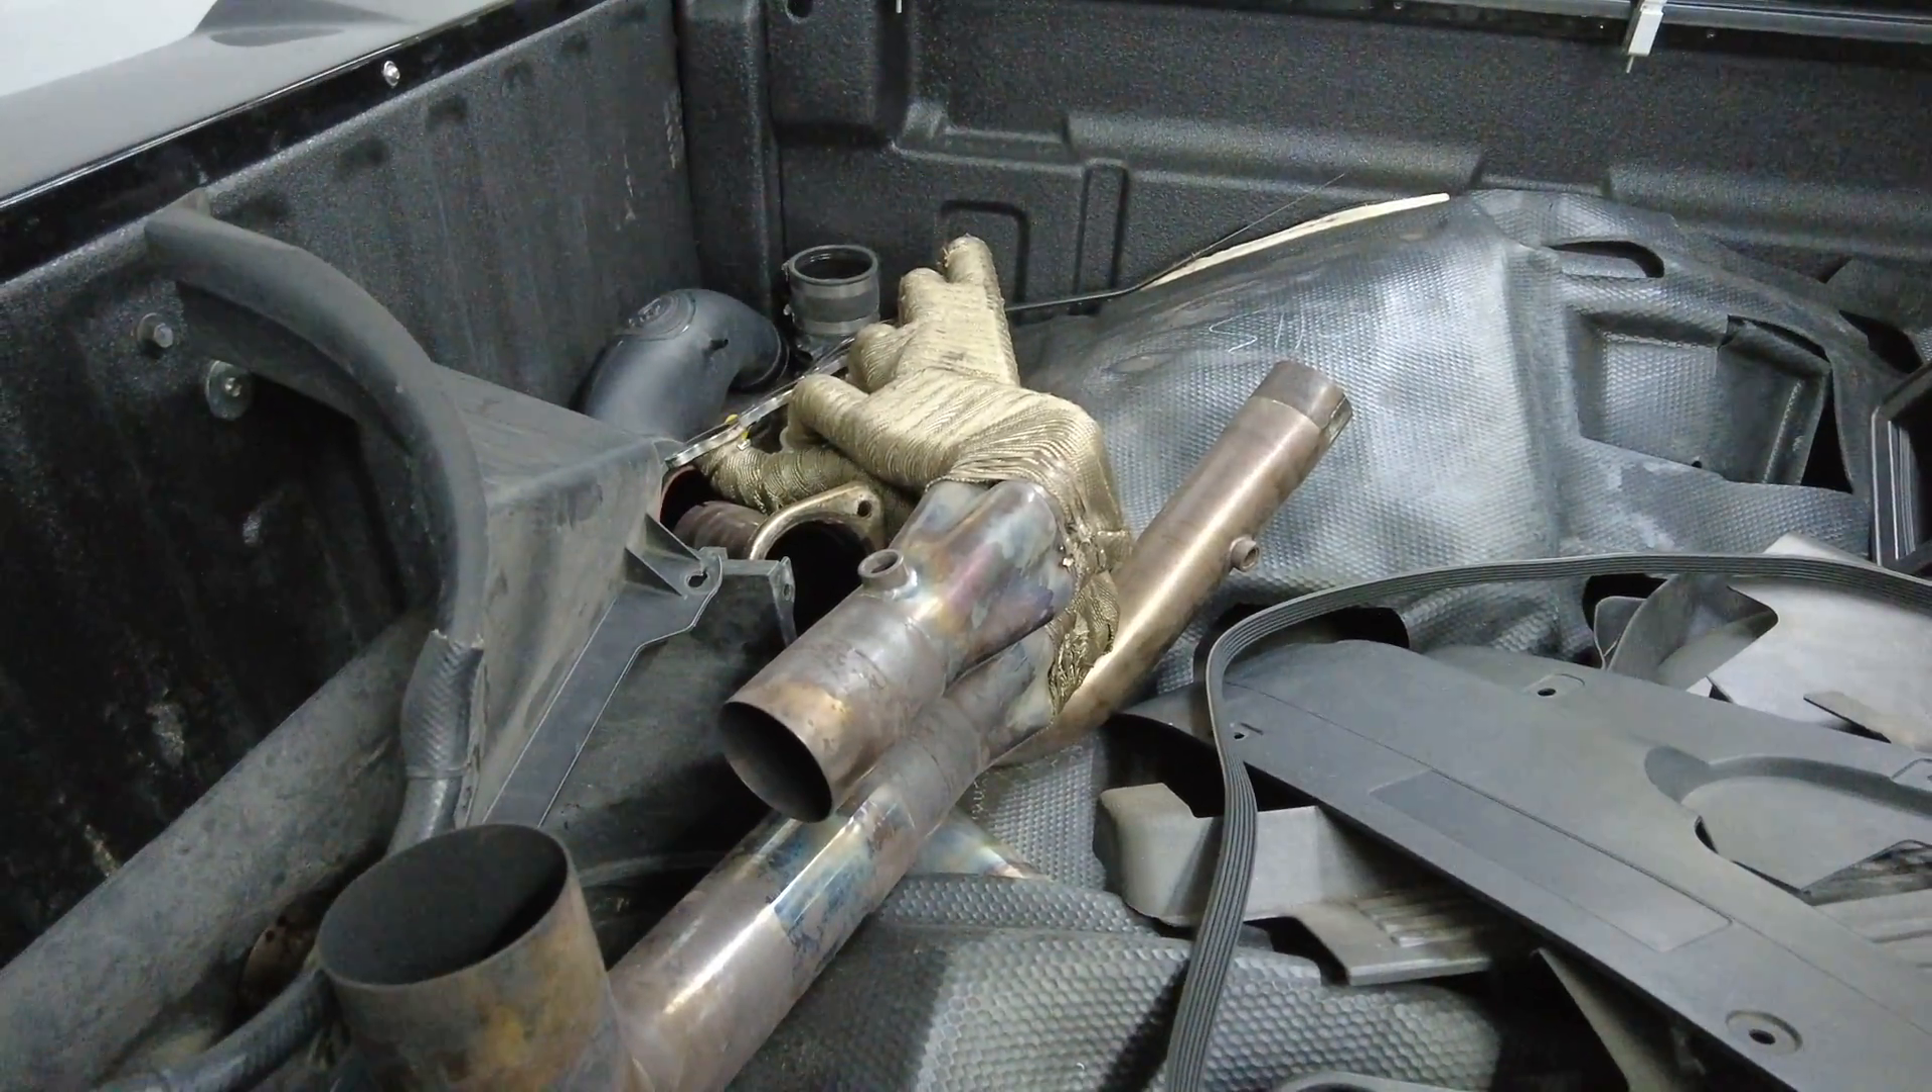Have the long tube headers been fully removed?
Yes.